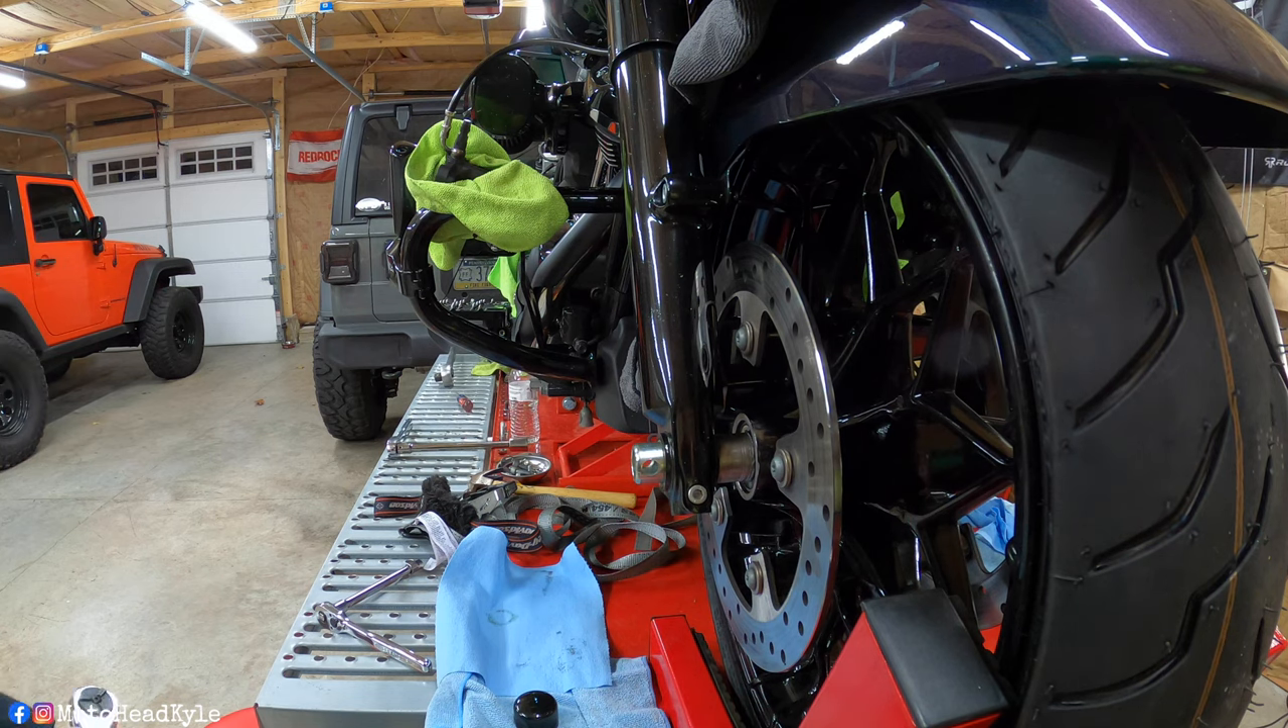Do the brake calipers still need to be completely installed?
Yes.